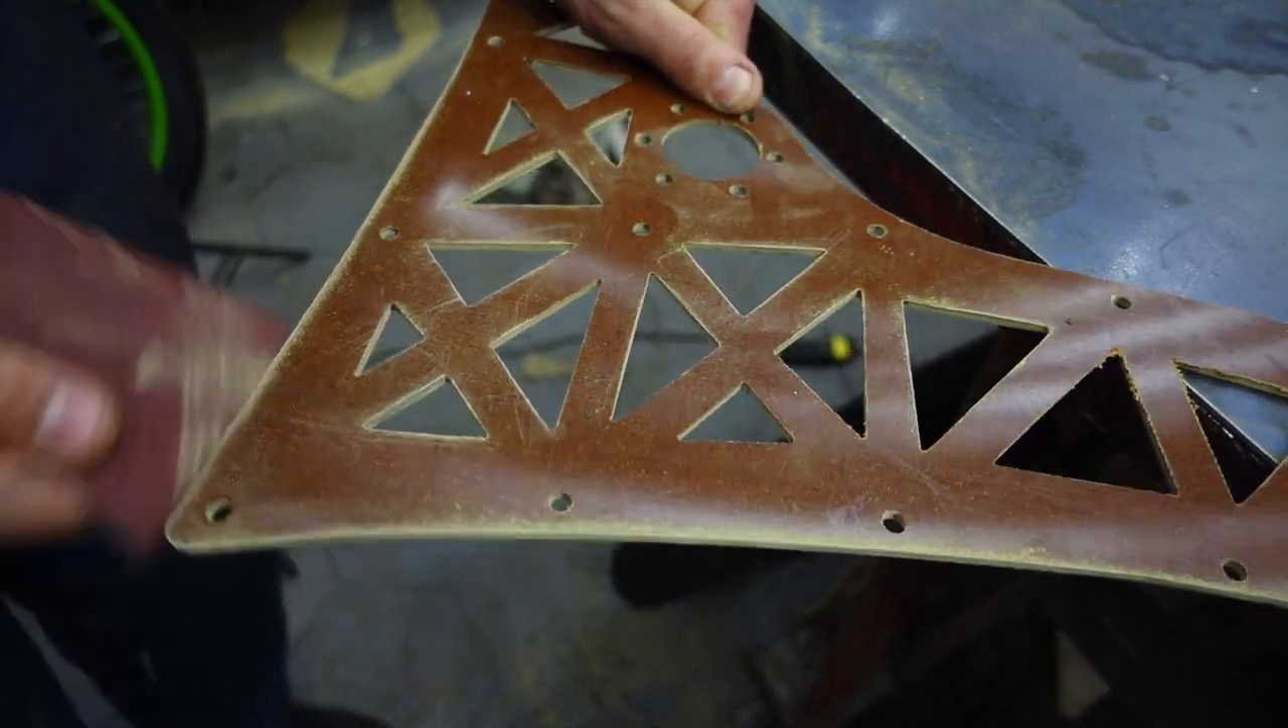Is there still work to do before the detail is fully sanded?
Yes.